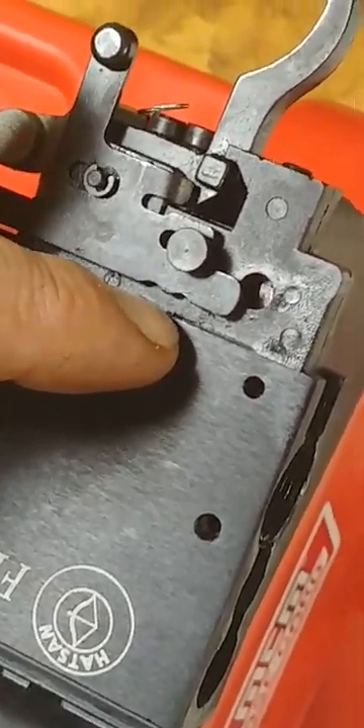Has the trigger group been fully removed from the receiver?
No.